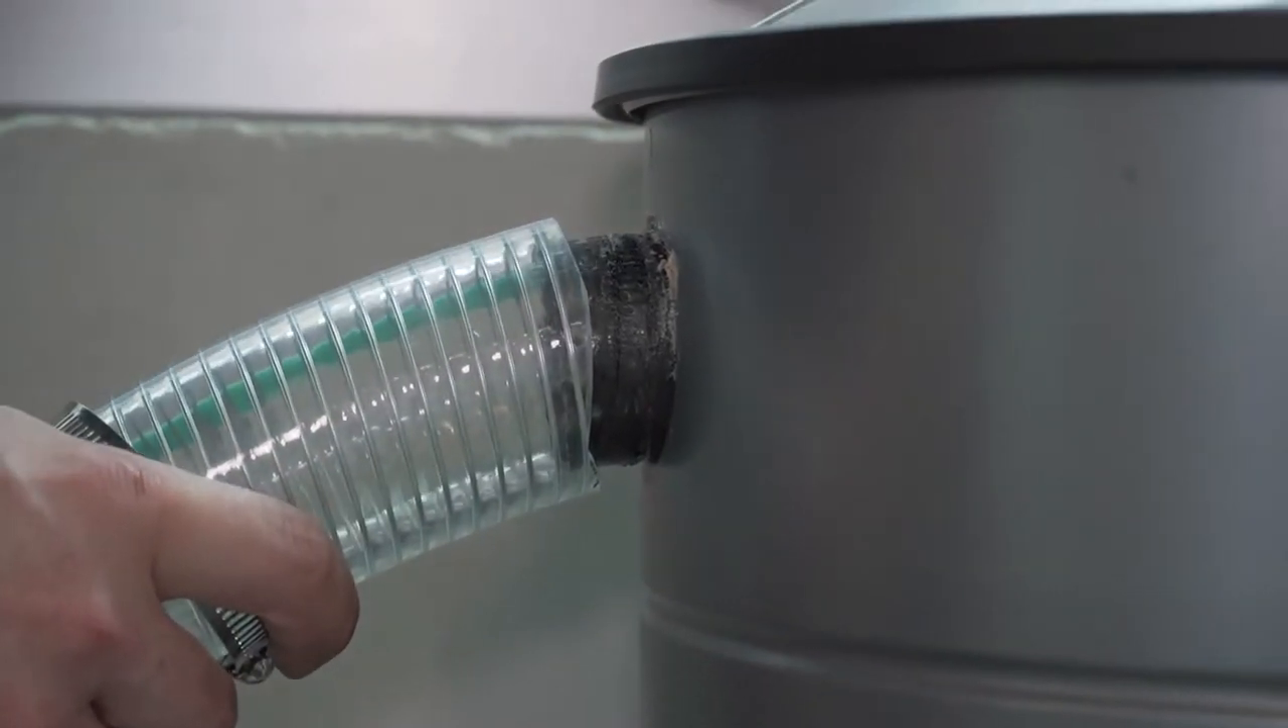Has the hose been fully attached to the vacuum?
No.